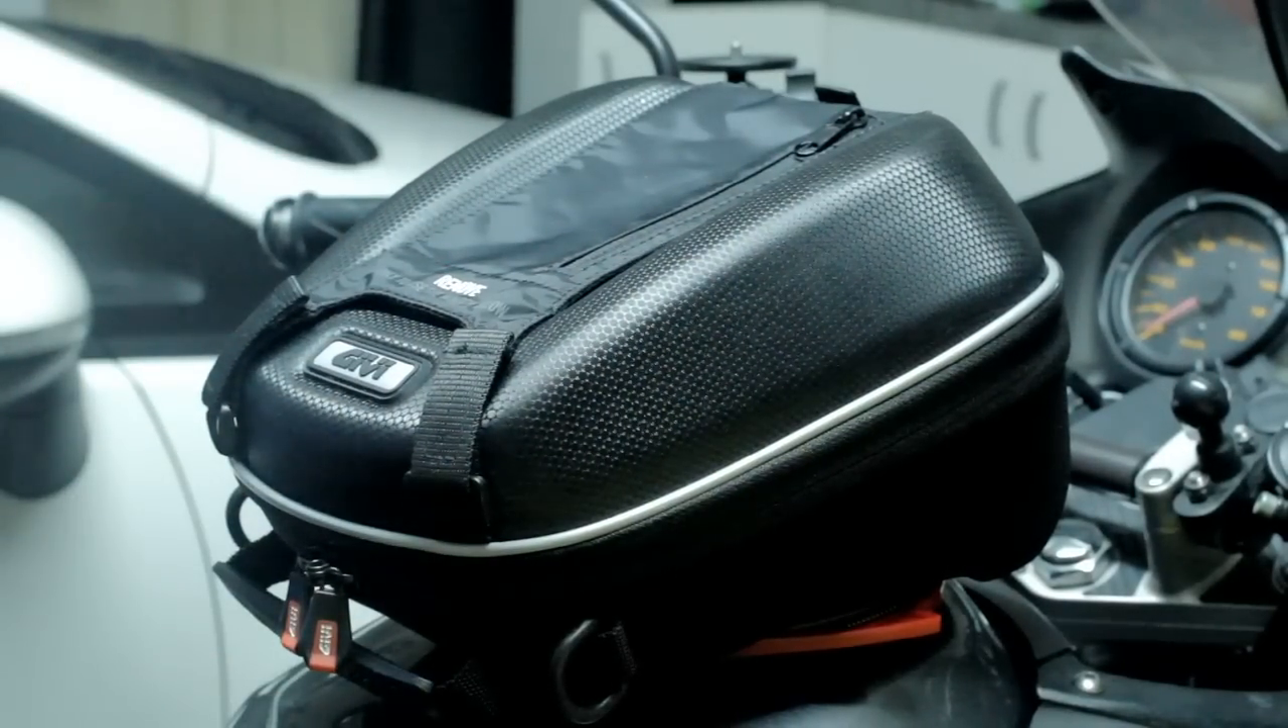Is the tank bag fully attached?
Yes.